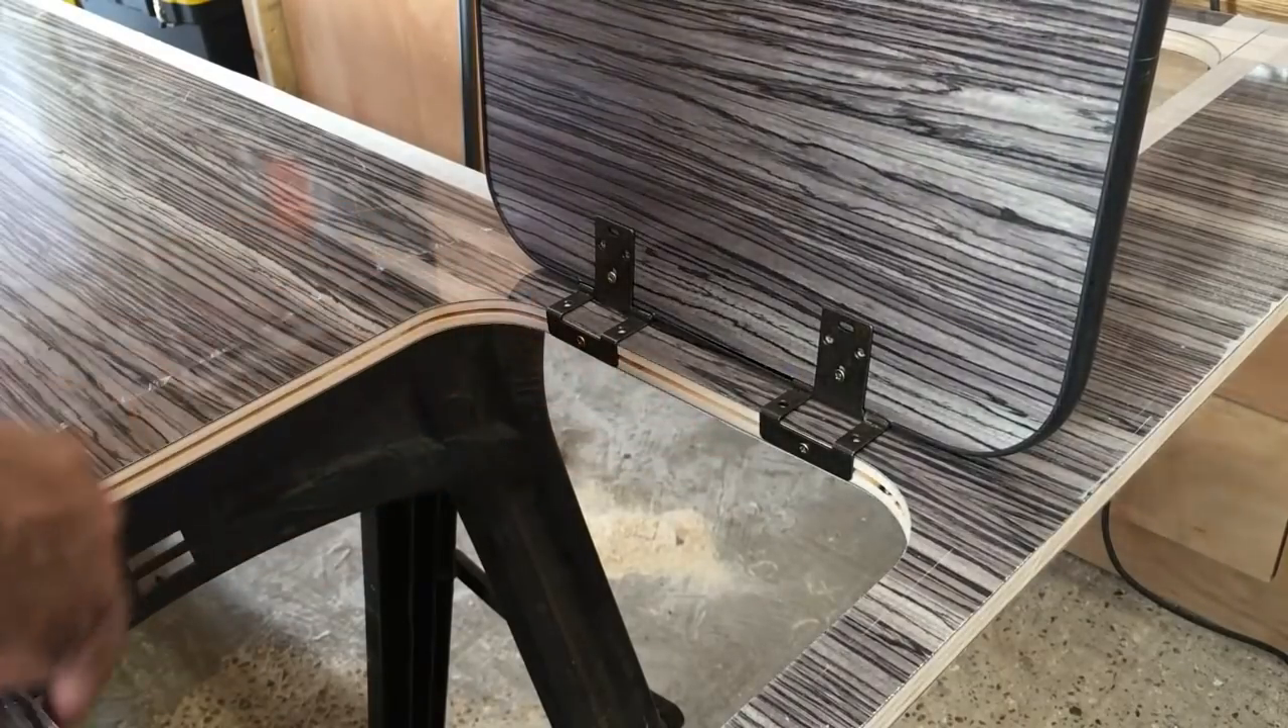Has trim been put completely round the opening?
No.